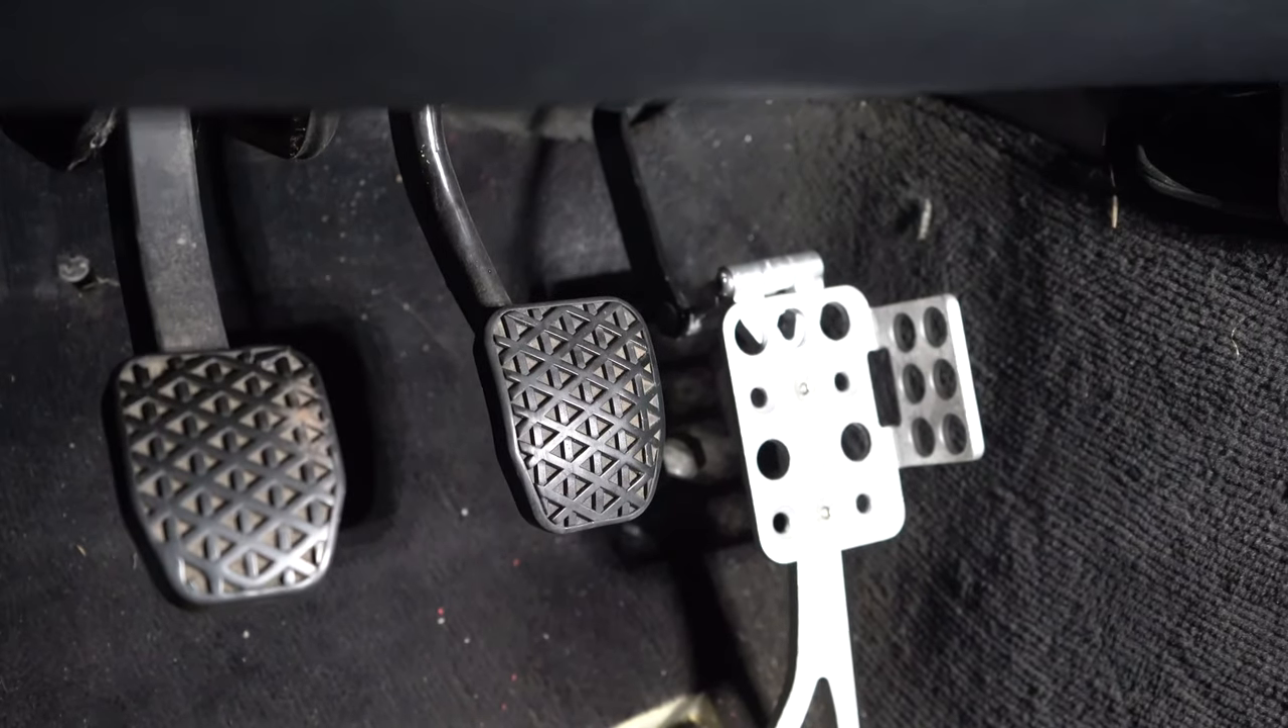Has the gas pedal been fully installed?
Yes.